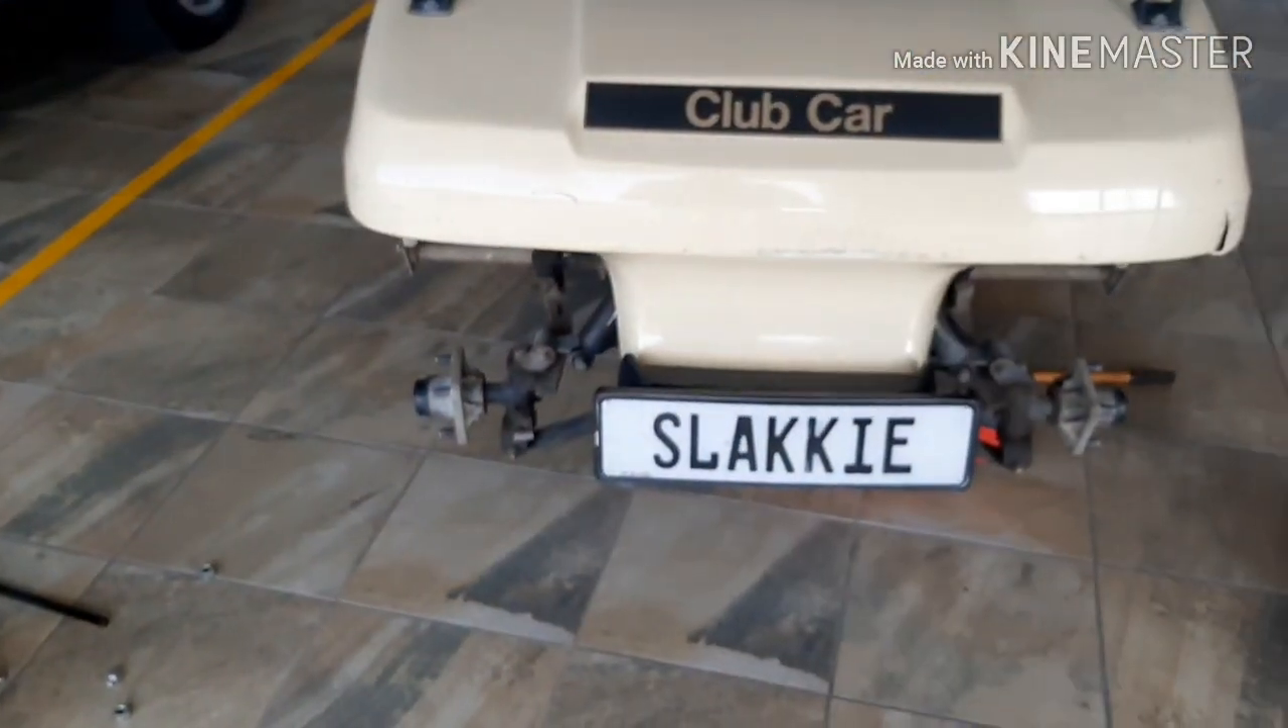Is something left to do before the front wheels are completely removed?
No.